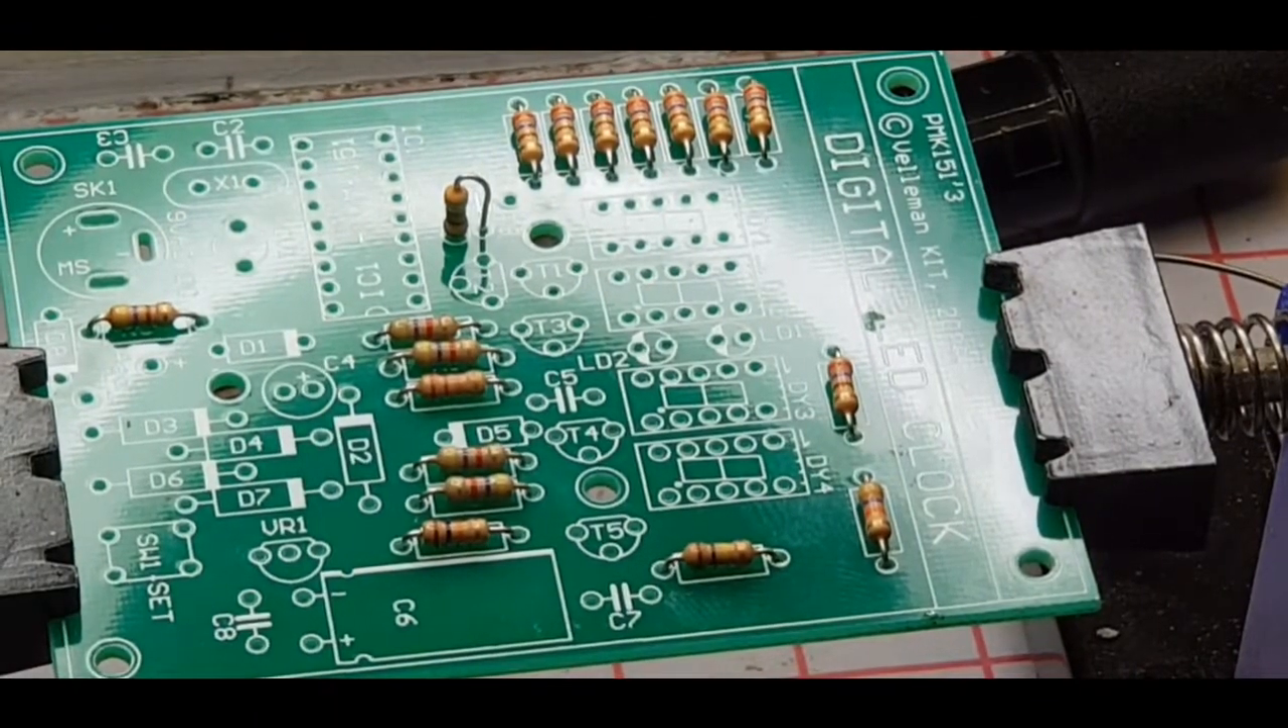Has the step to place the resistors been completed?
Yes.